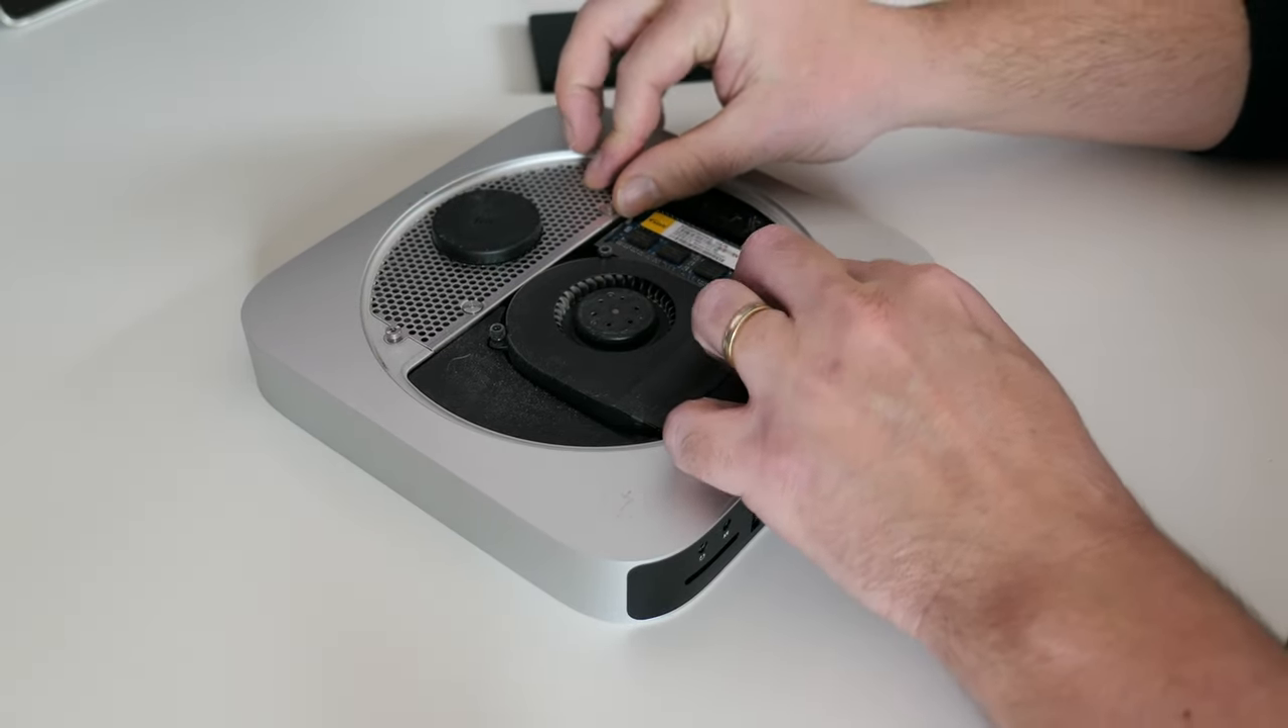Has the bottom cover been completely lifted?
Yes.